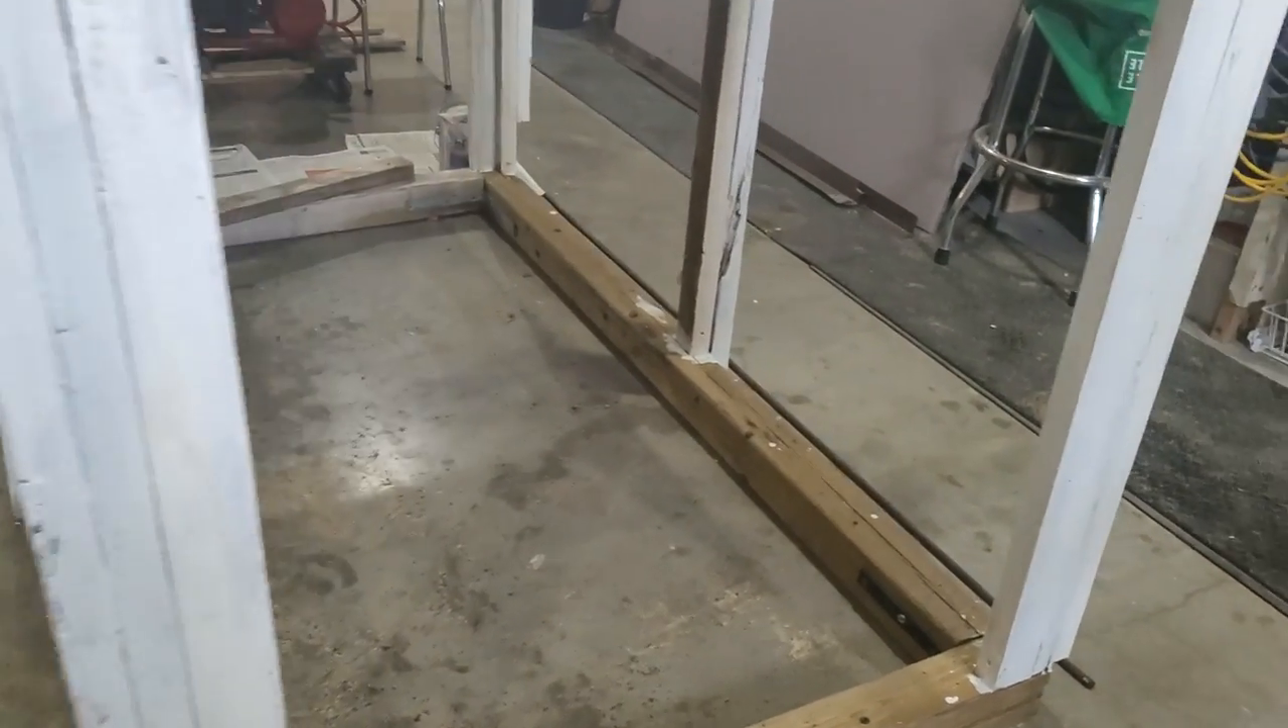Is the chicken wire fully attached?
No.